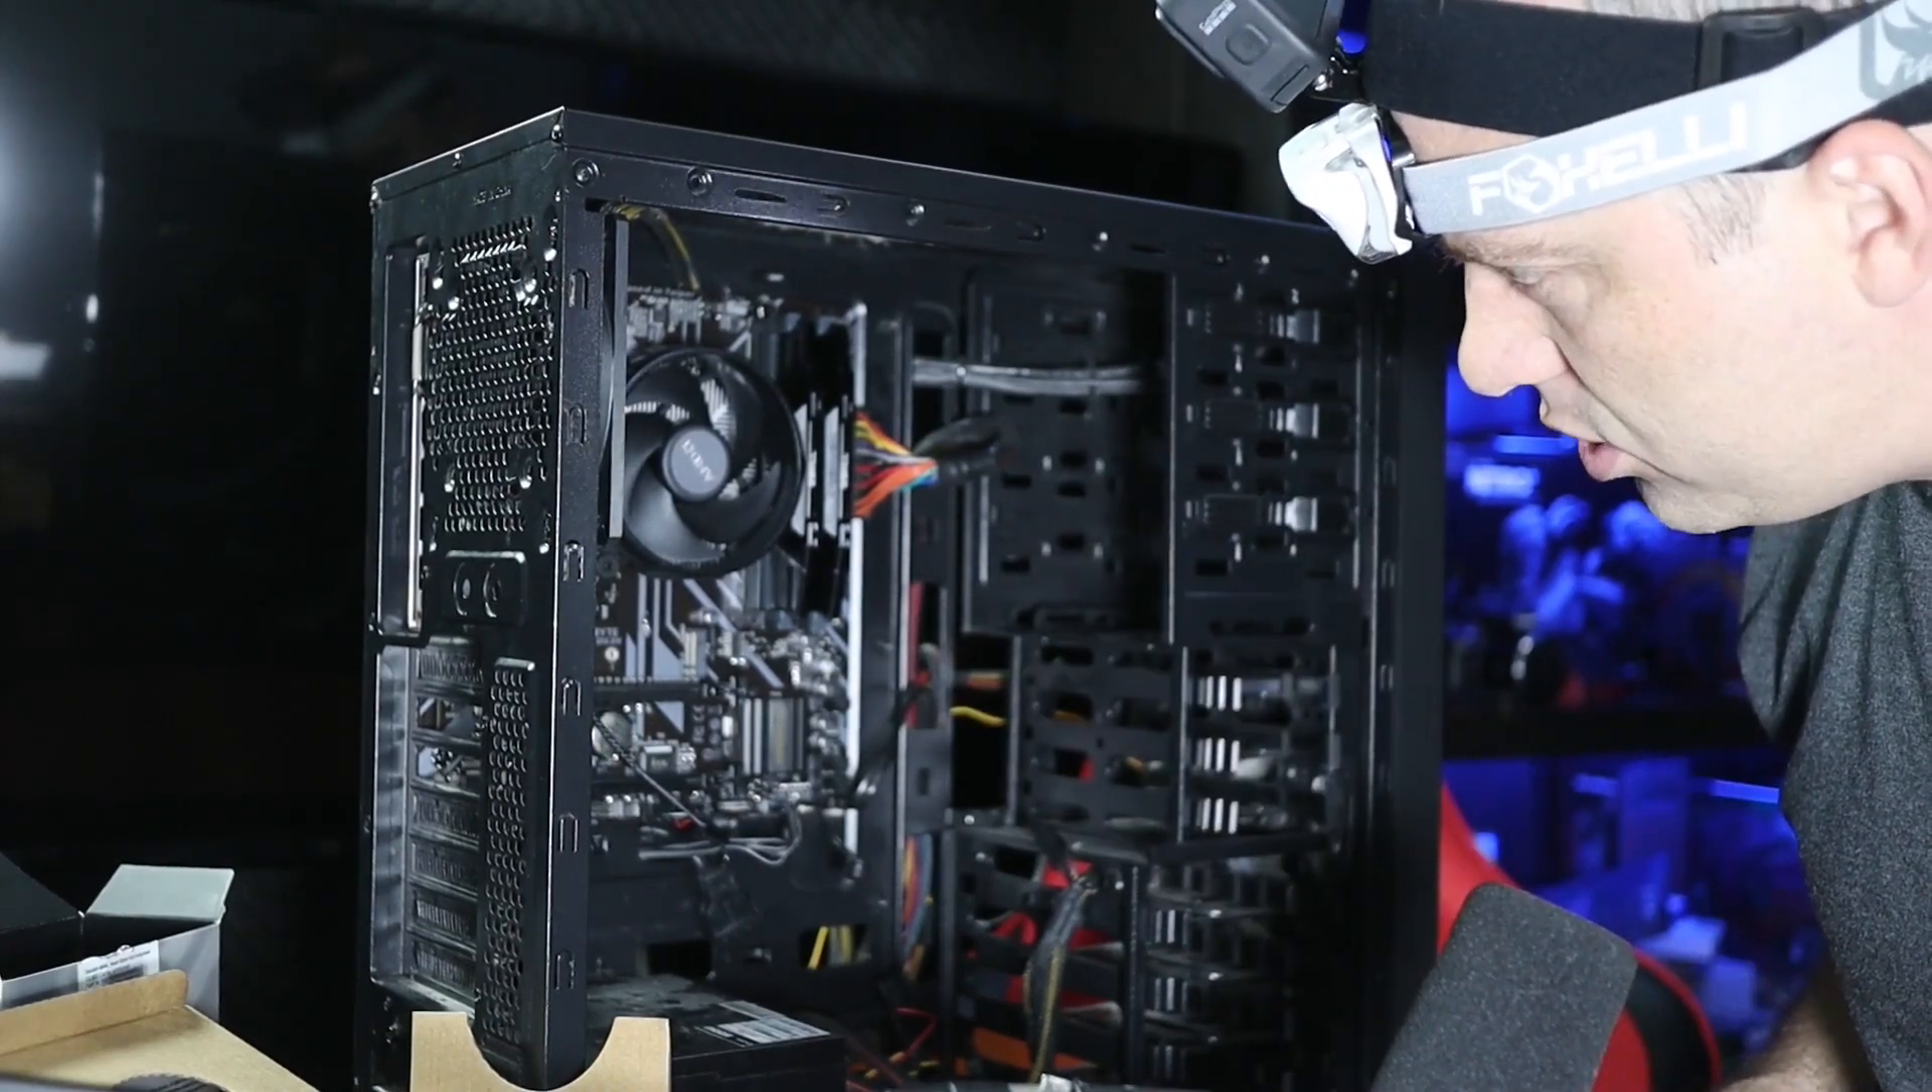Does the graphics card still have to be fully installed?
Yes.